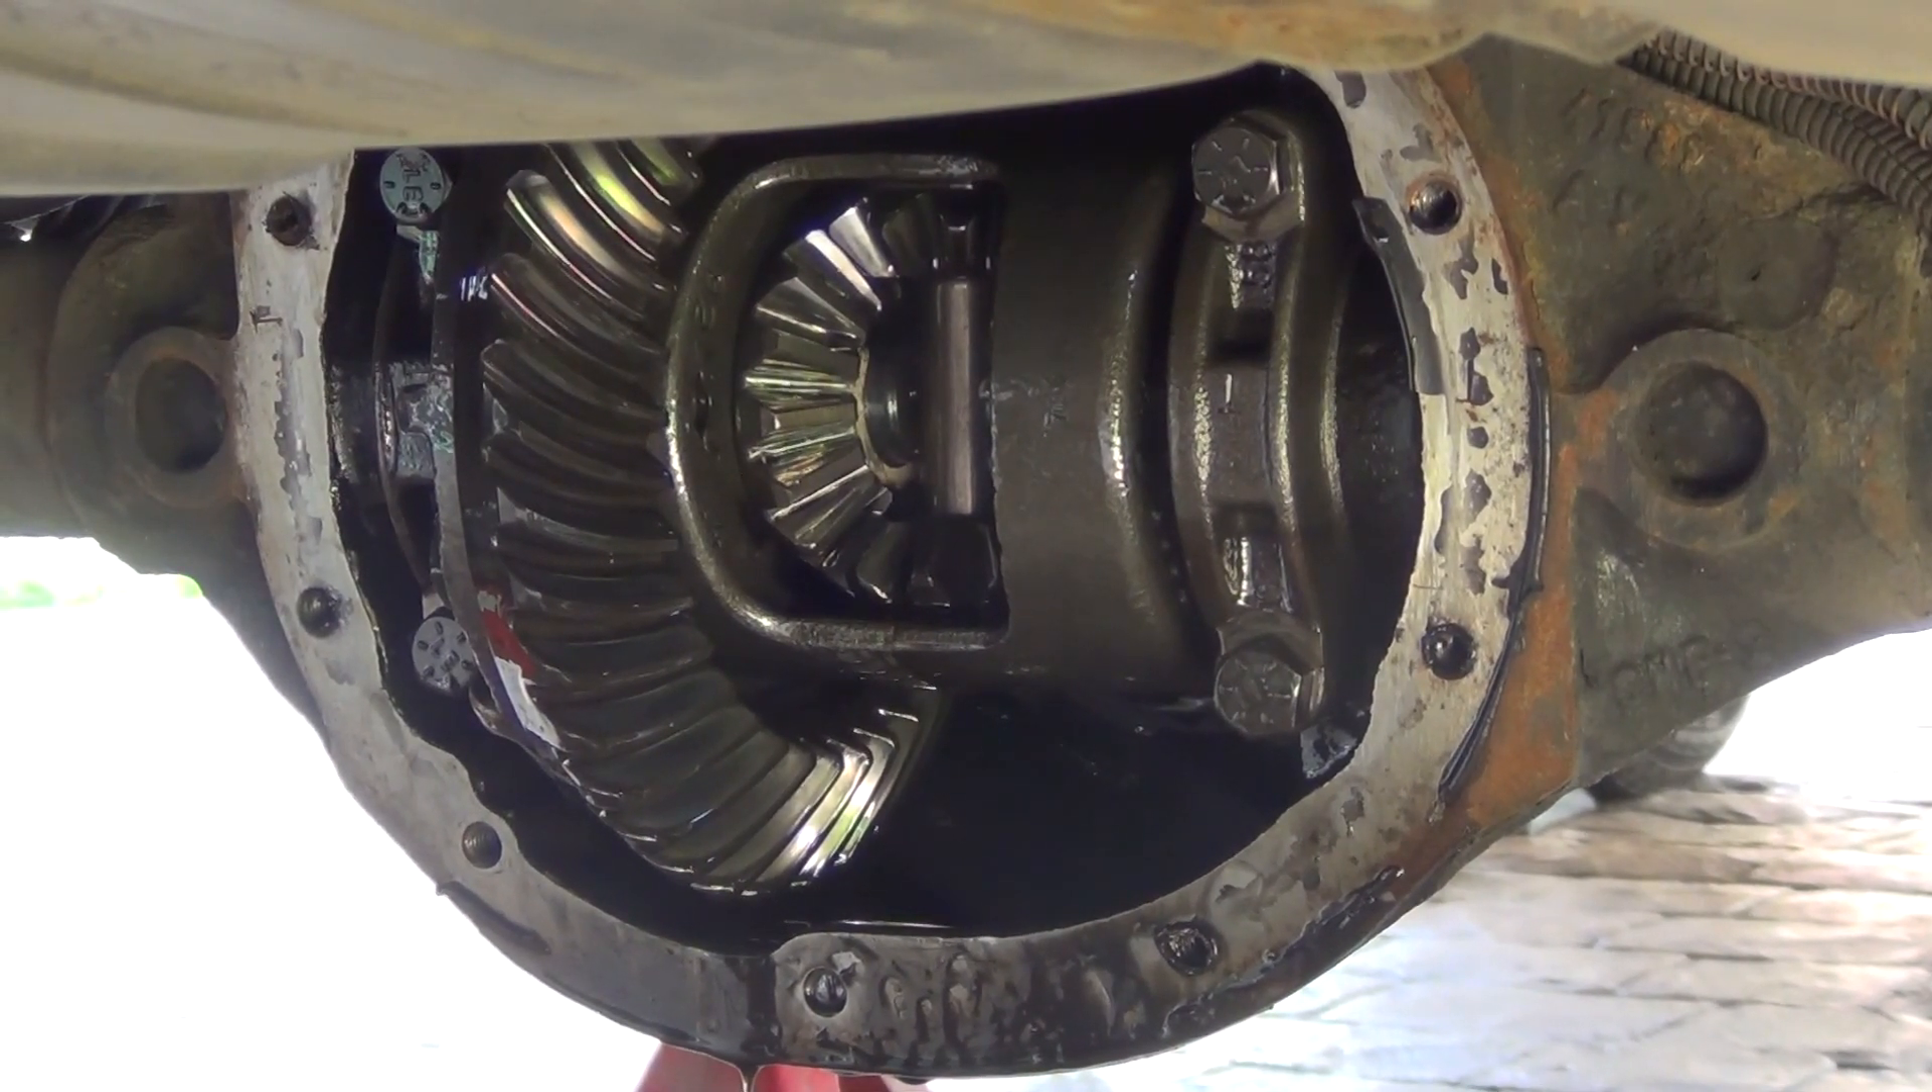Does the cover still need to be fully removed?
No.